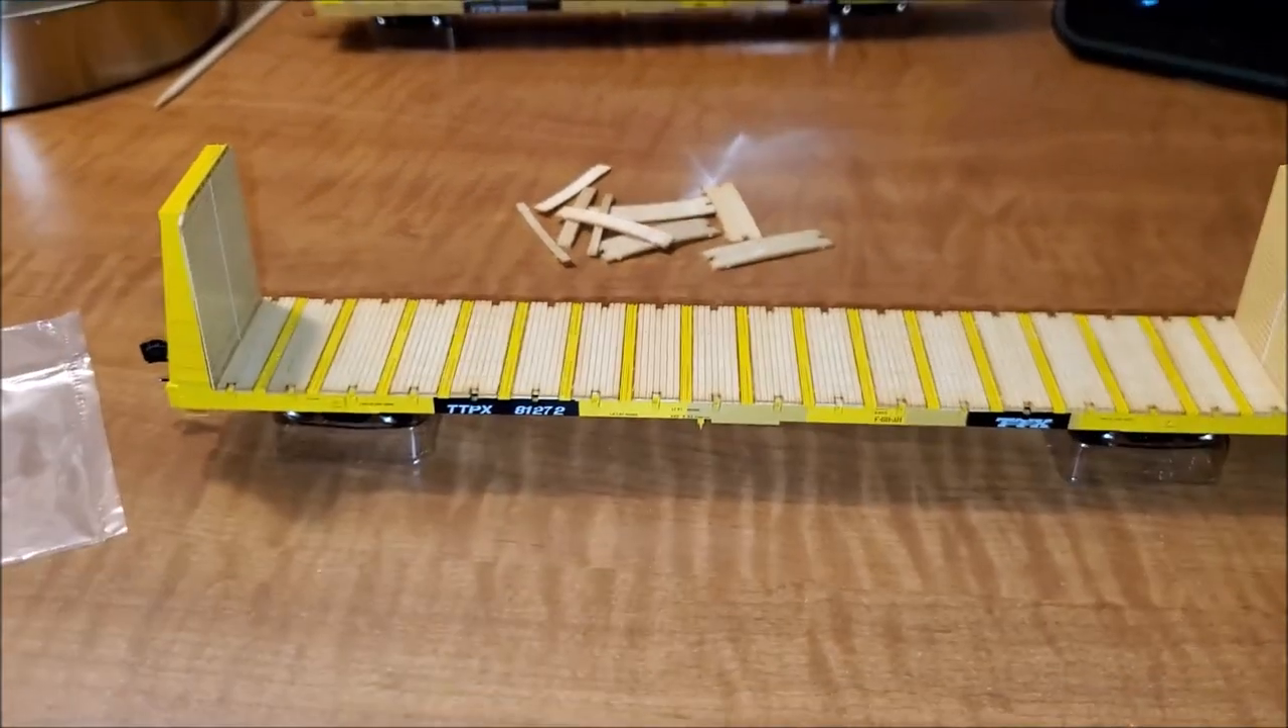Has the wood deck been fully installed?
Yes.